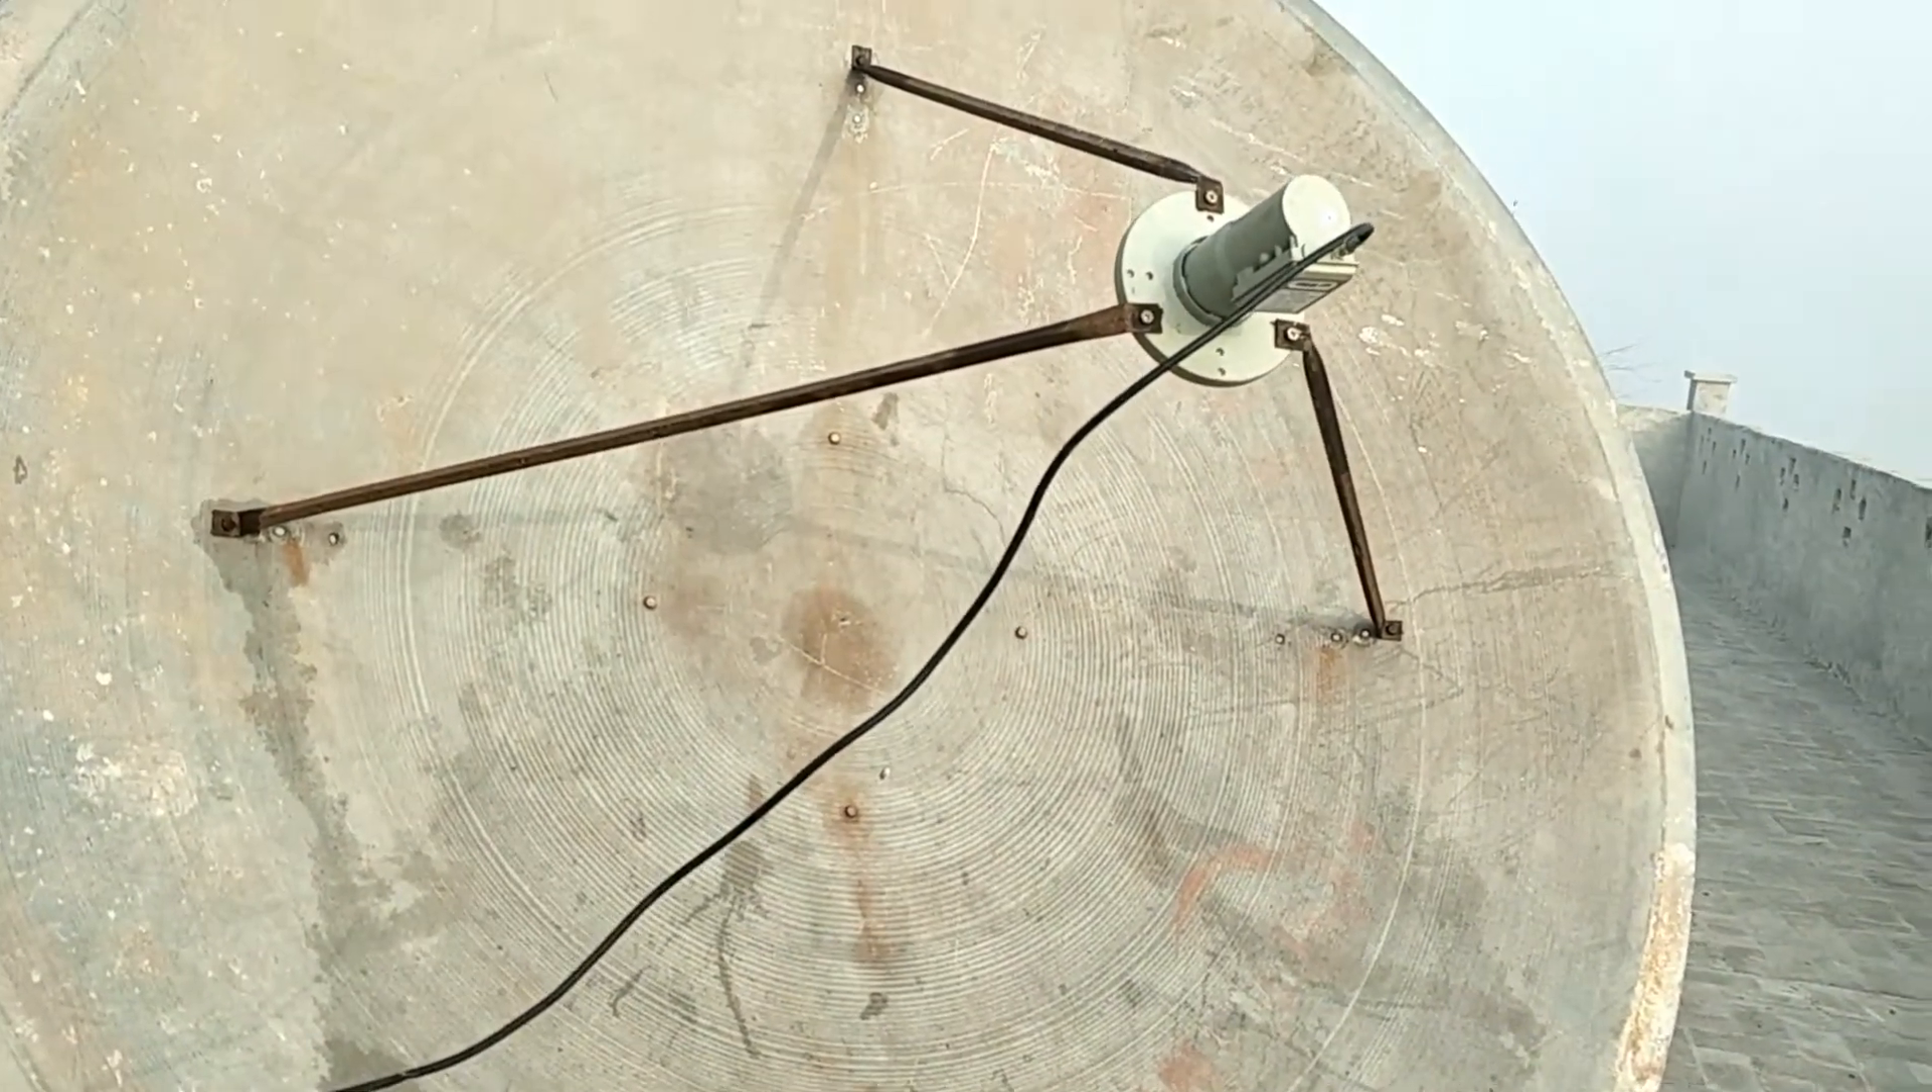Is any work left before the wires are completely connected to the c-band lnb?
No.